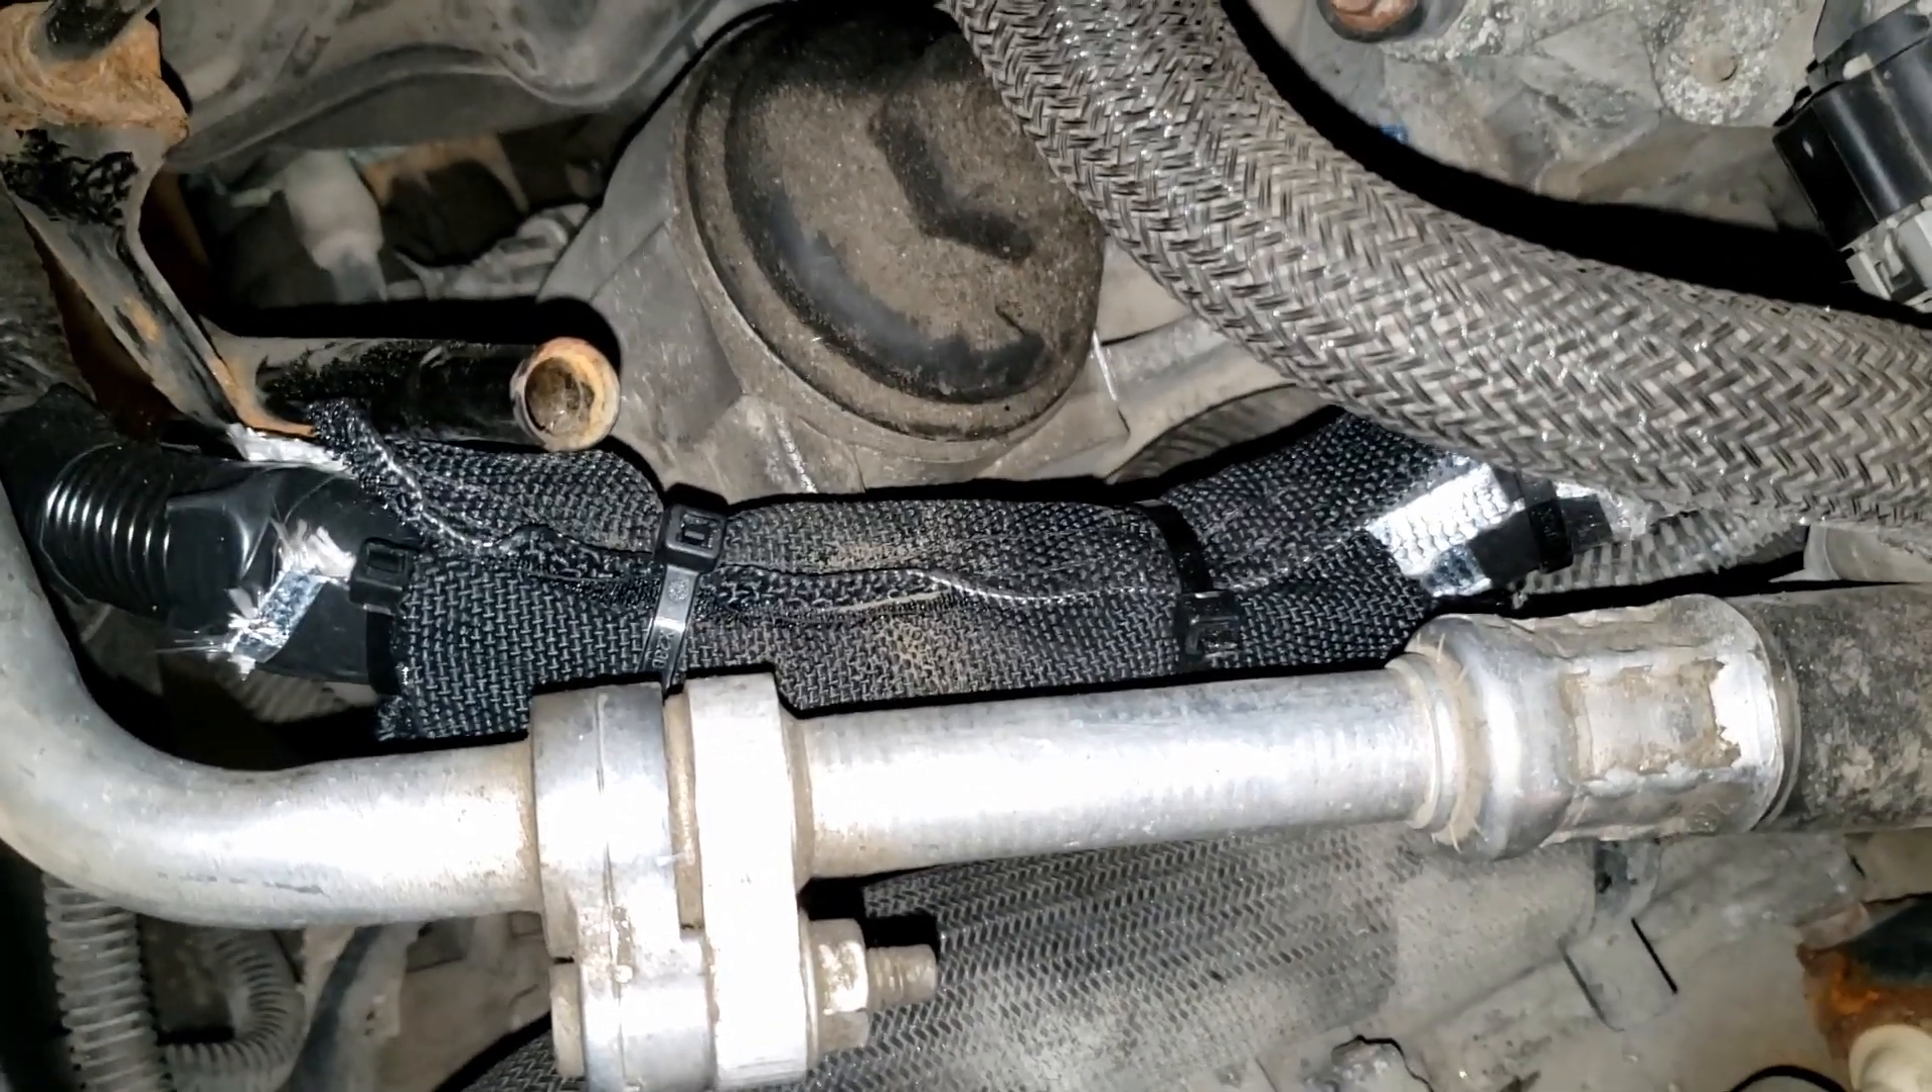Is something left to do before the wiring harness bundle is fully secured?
No.